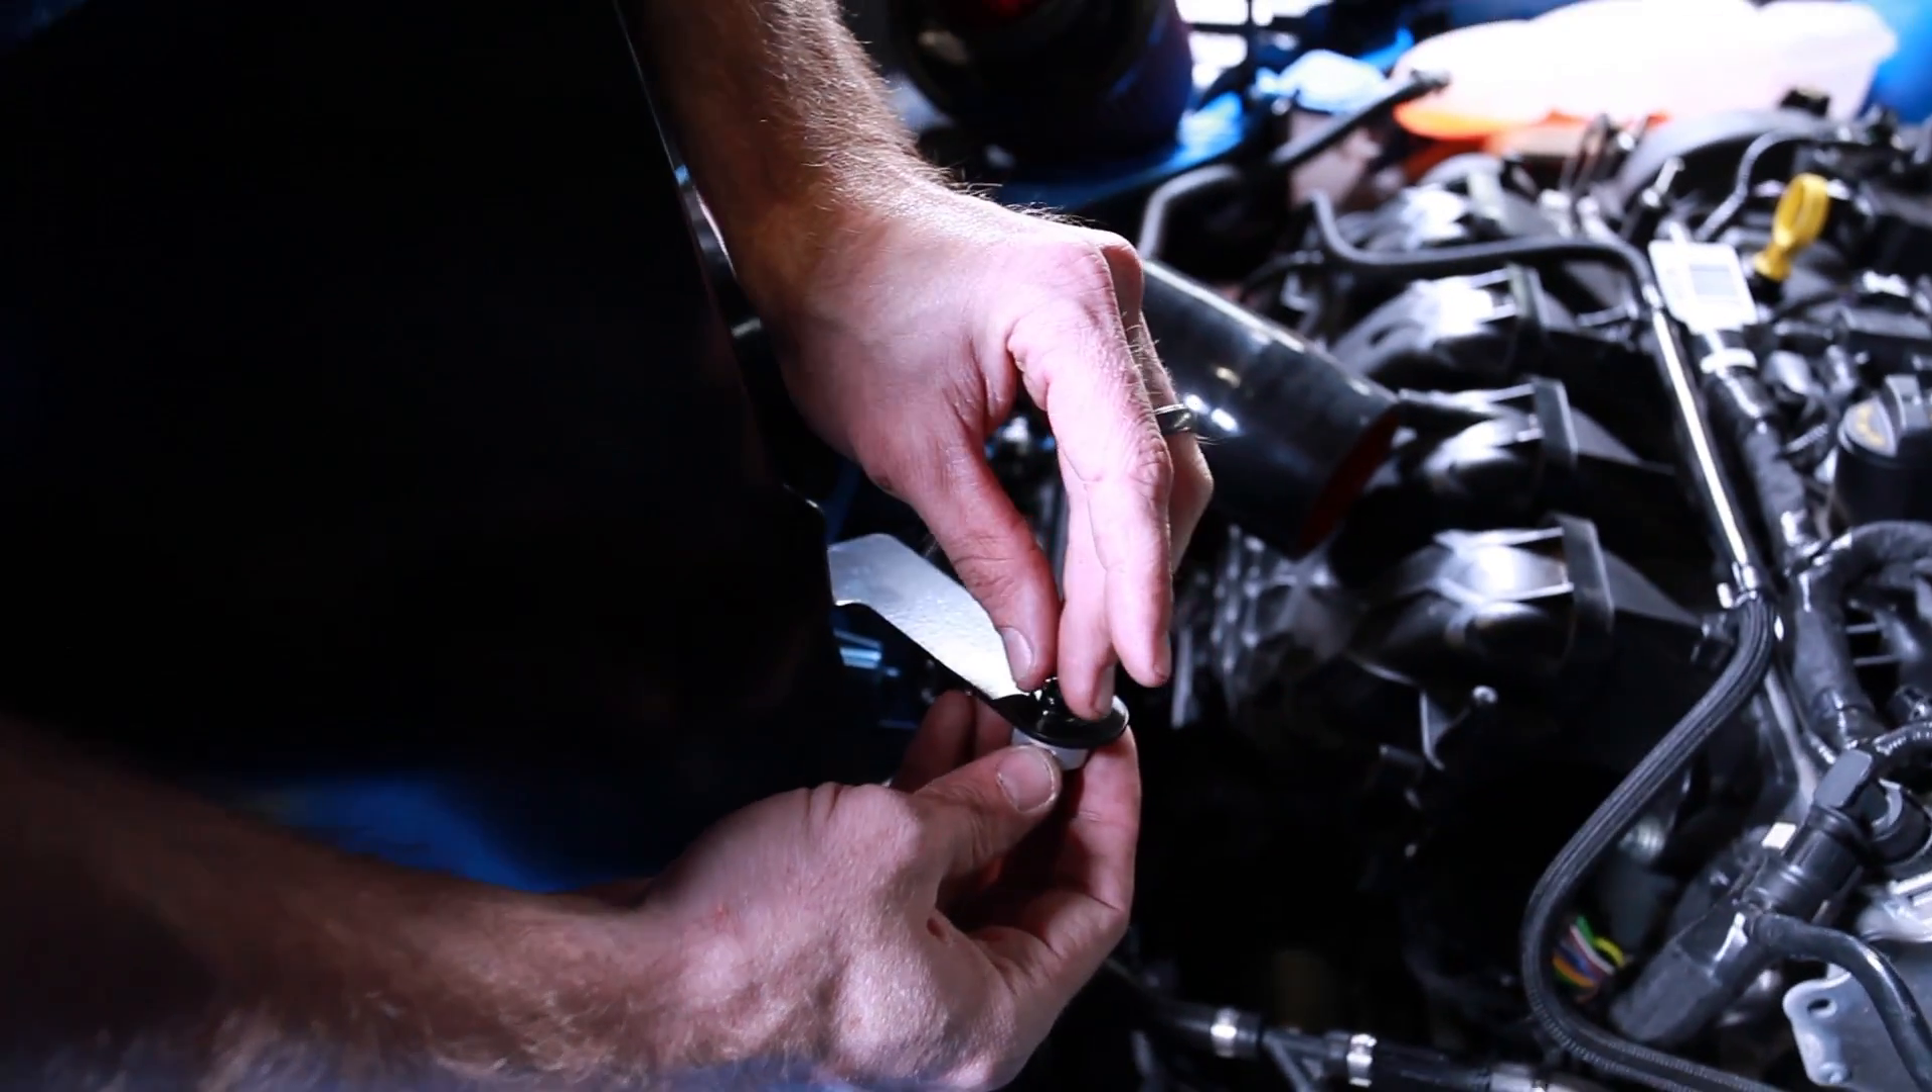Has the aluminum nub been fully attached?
No.